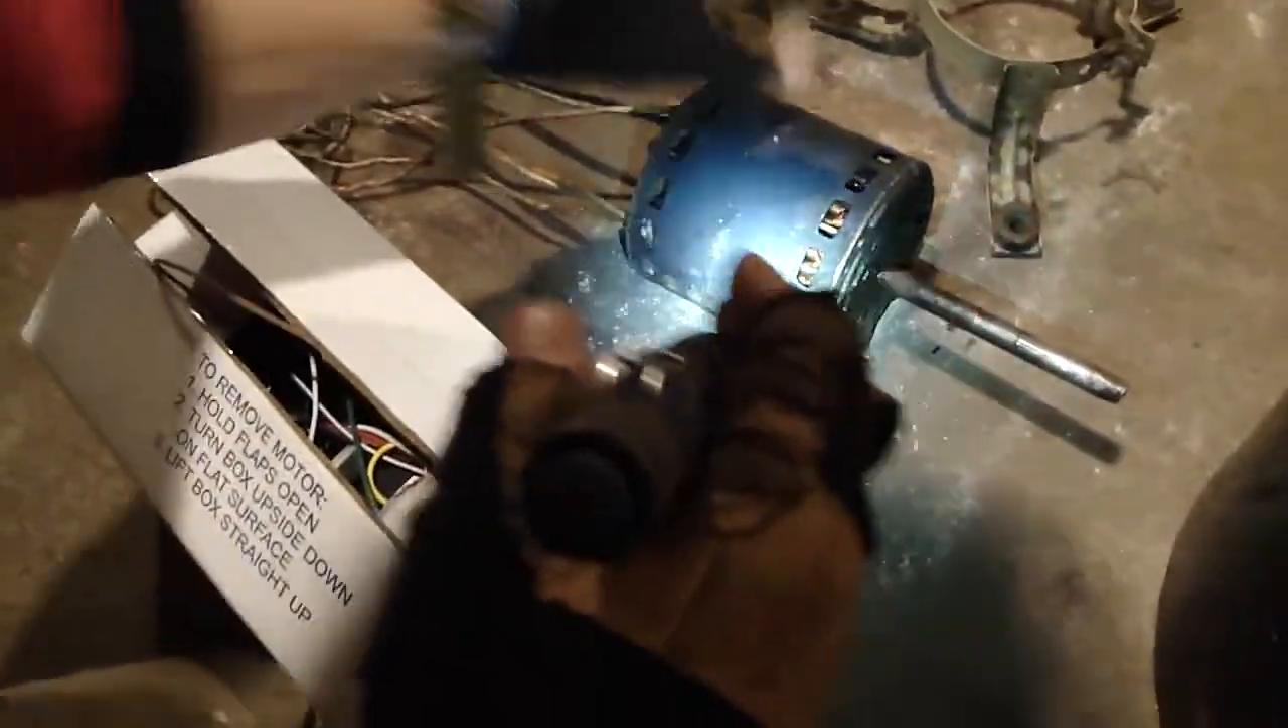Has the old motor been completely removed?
Yes.